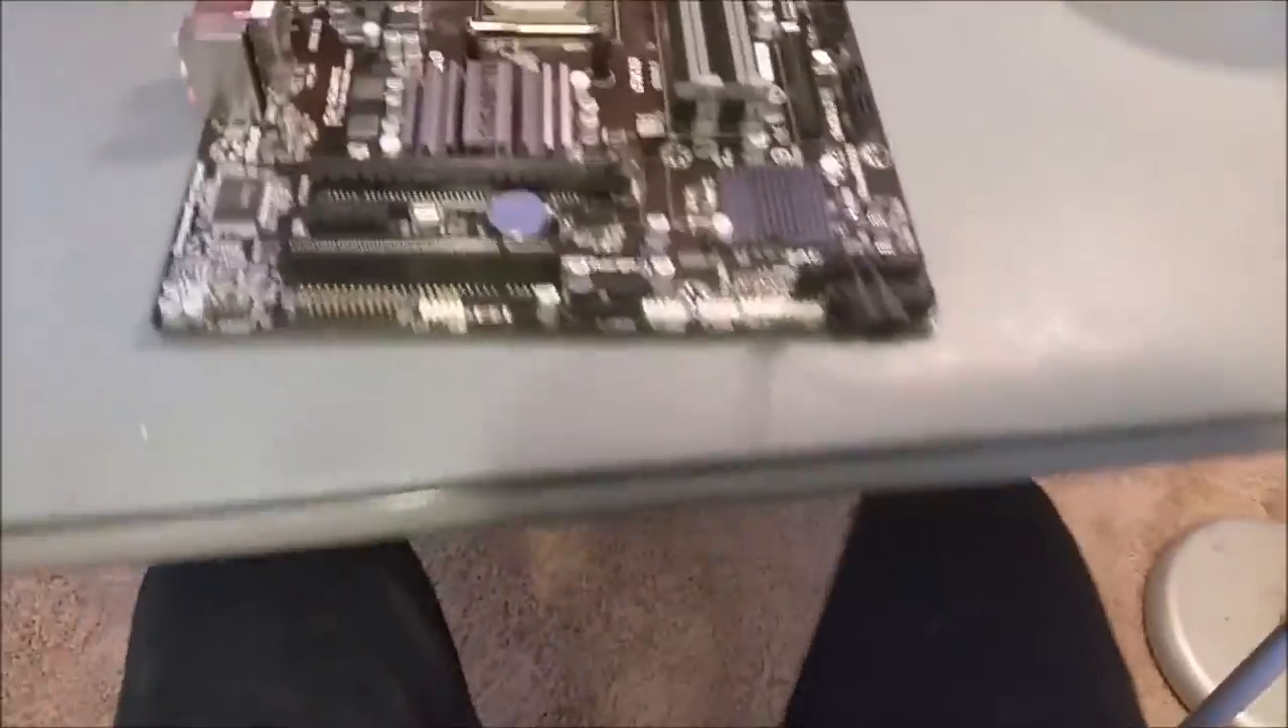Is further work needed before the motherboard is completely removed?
No.